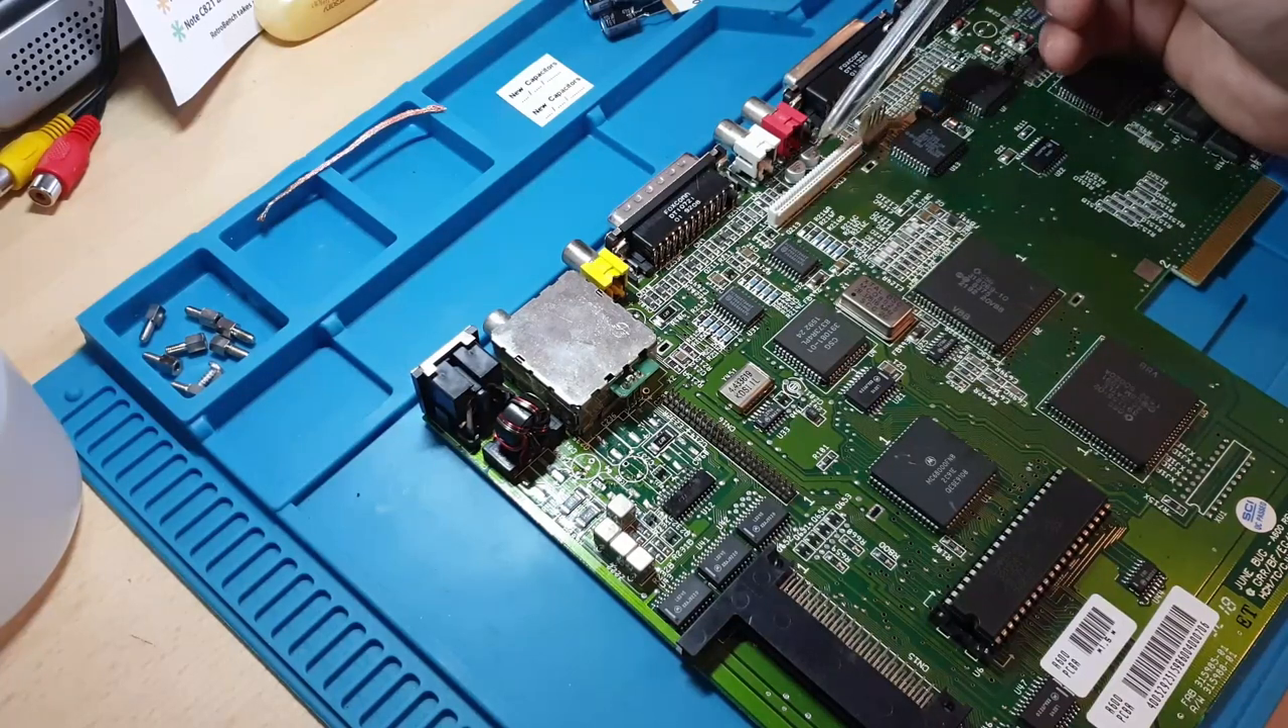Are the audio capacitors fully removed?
No.